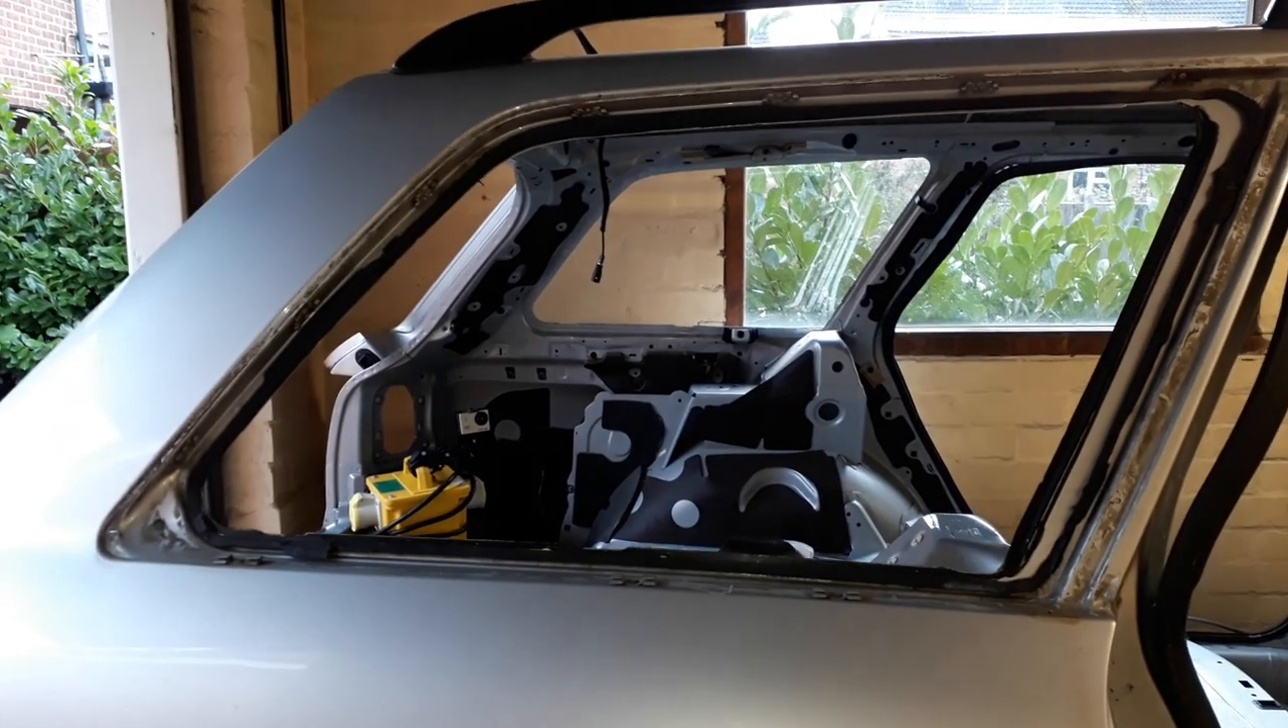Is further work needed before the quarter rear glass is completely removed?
No.